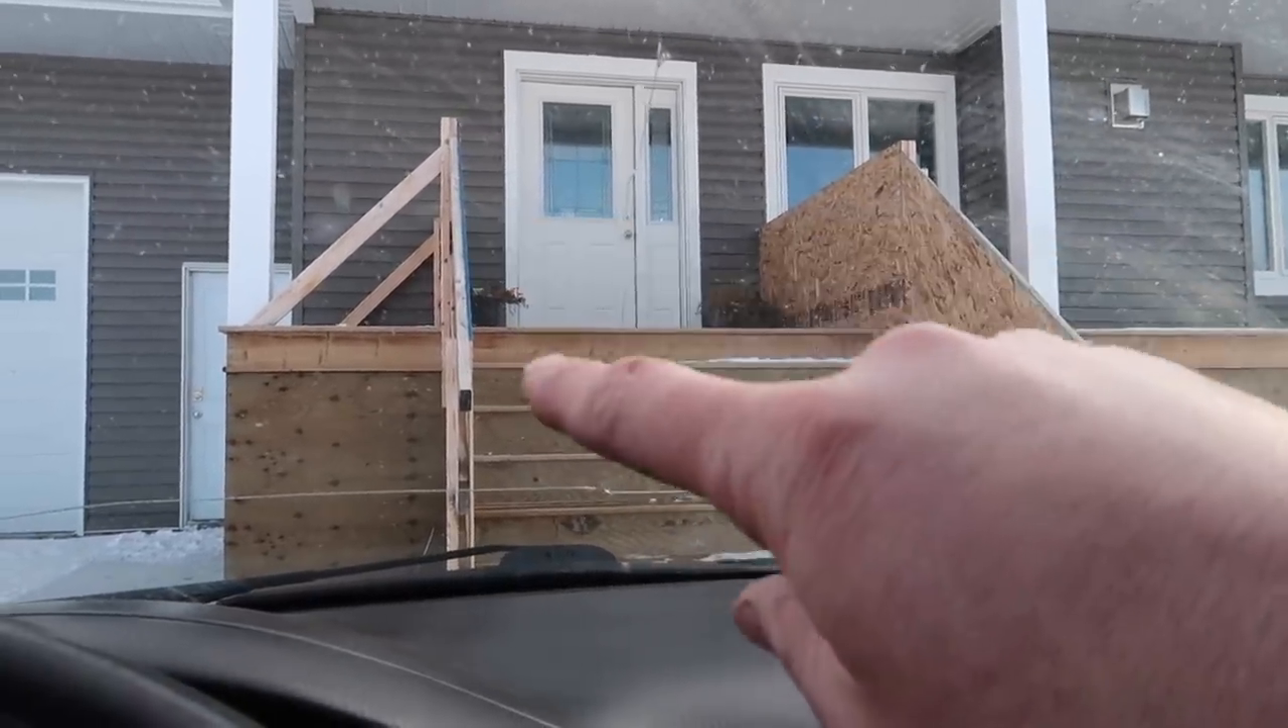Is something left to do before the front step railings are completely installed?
Yes.